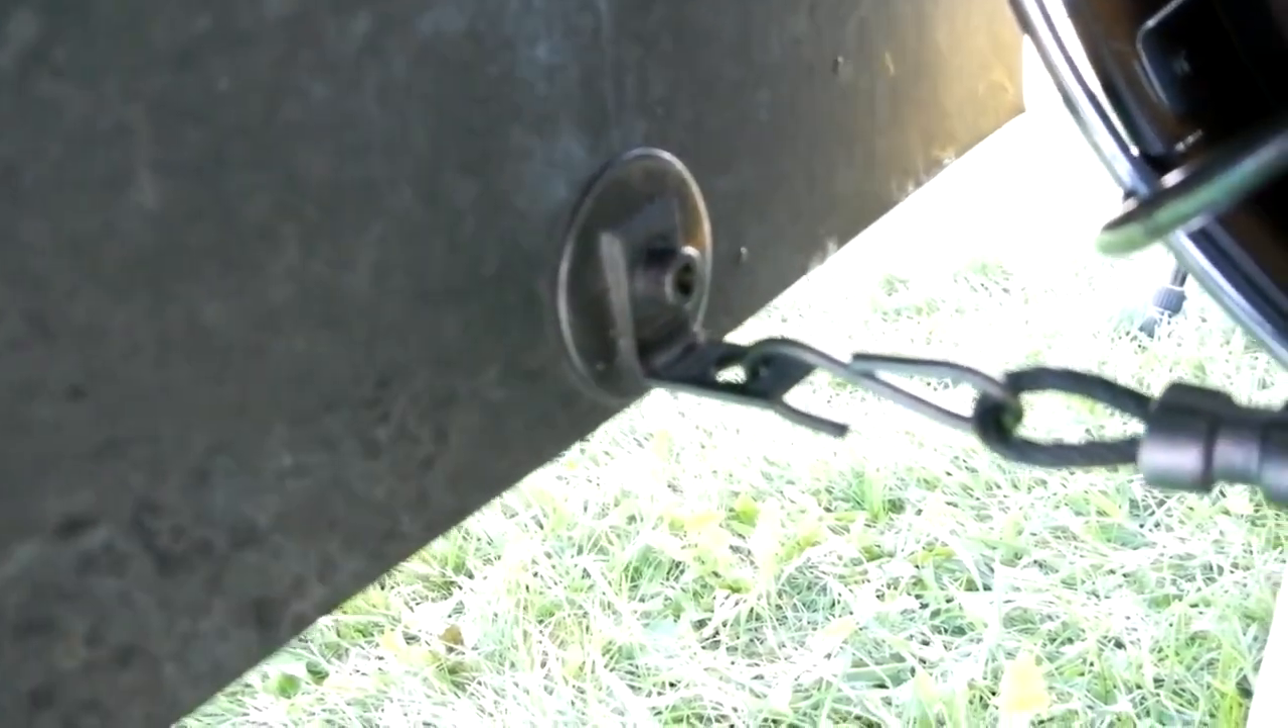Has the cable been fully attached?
Yes.